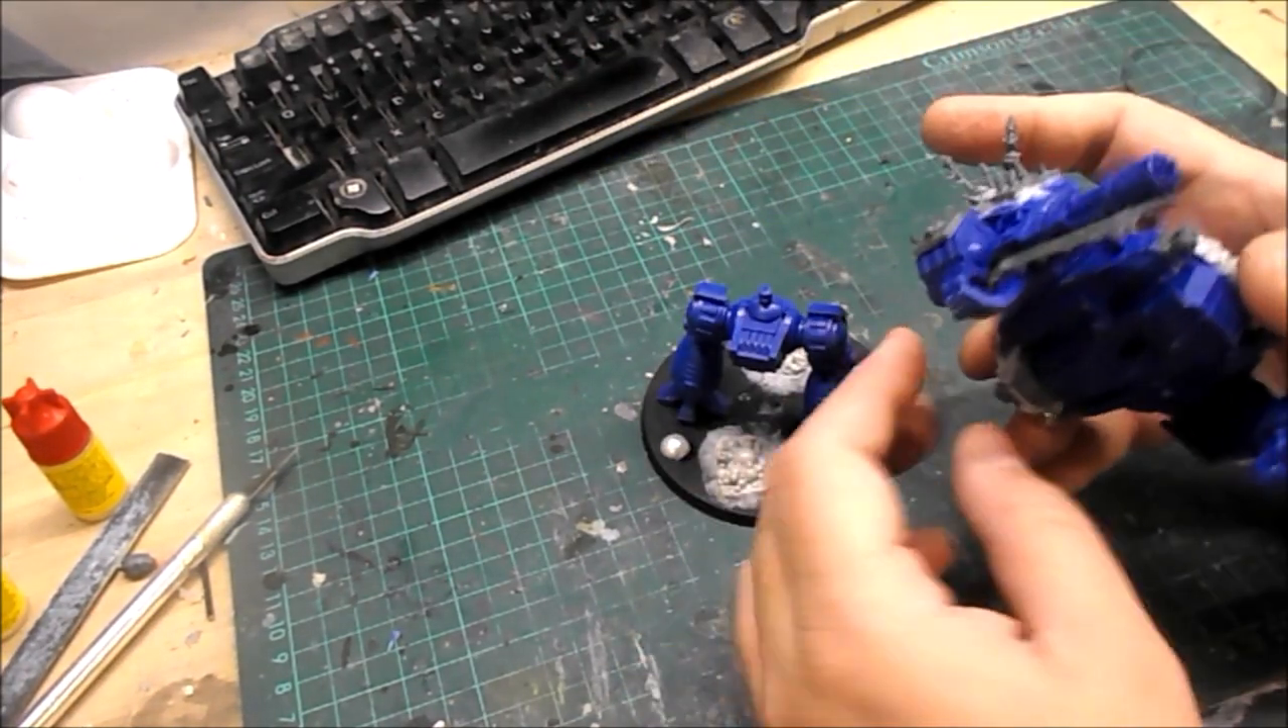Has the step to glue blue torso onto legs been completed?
No.